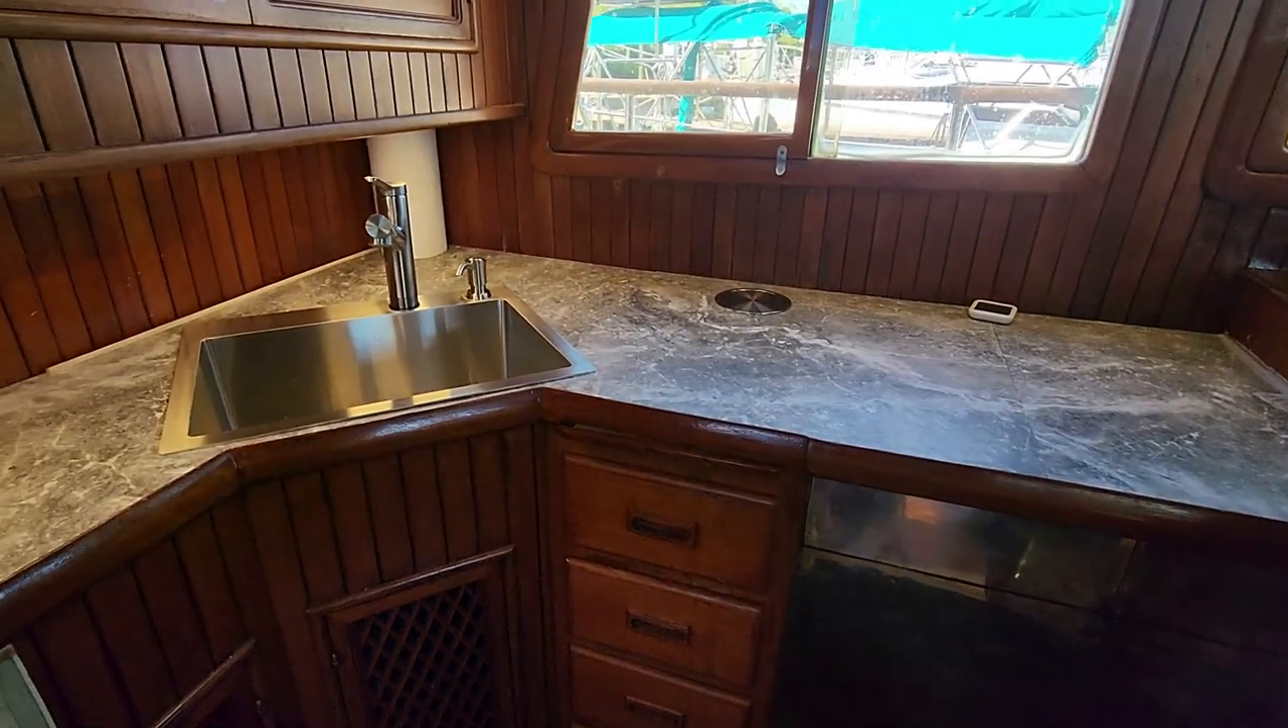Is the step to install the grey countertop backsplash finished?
No.